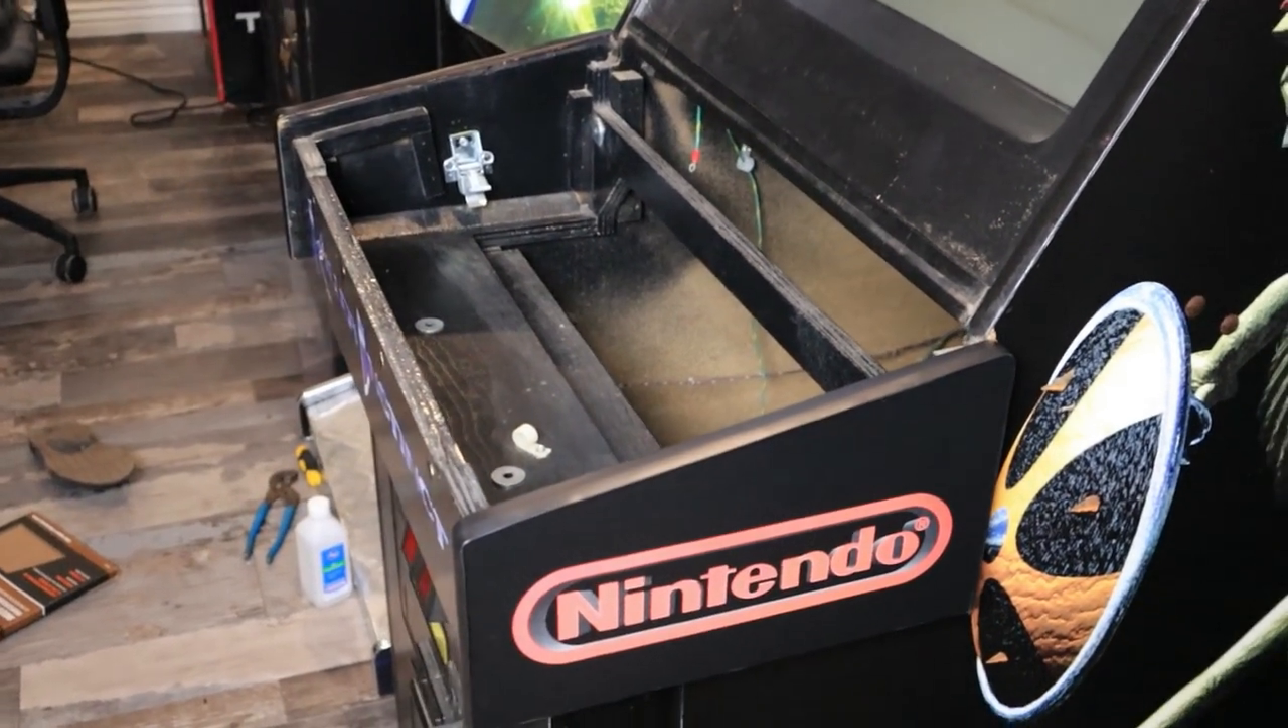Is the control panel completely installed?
No.